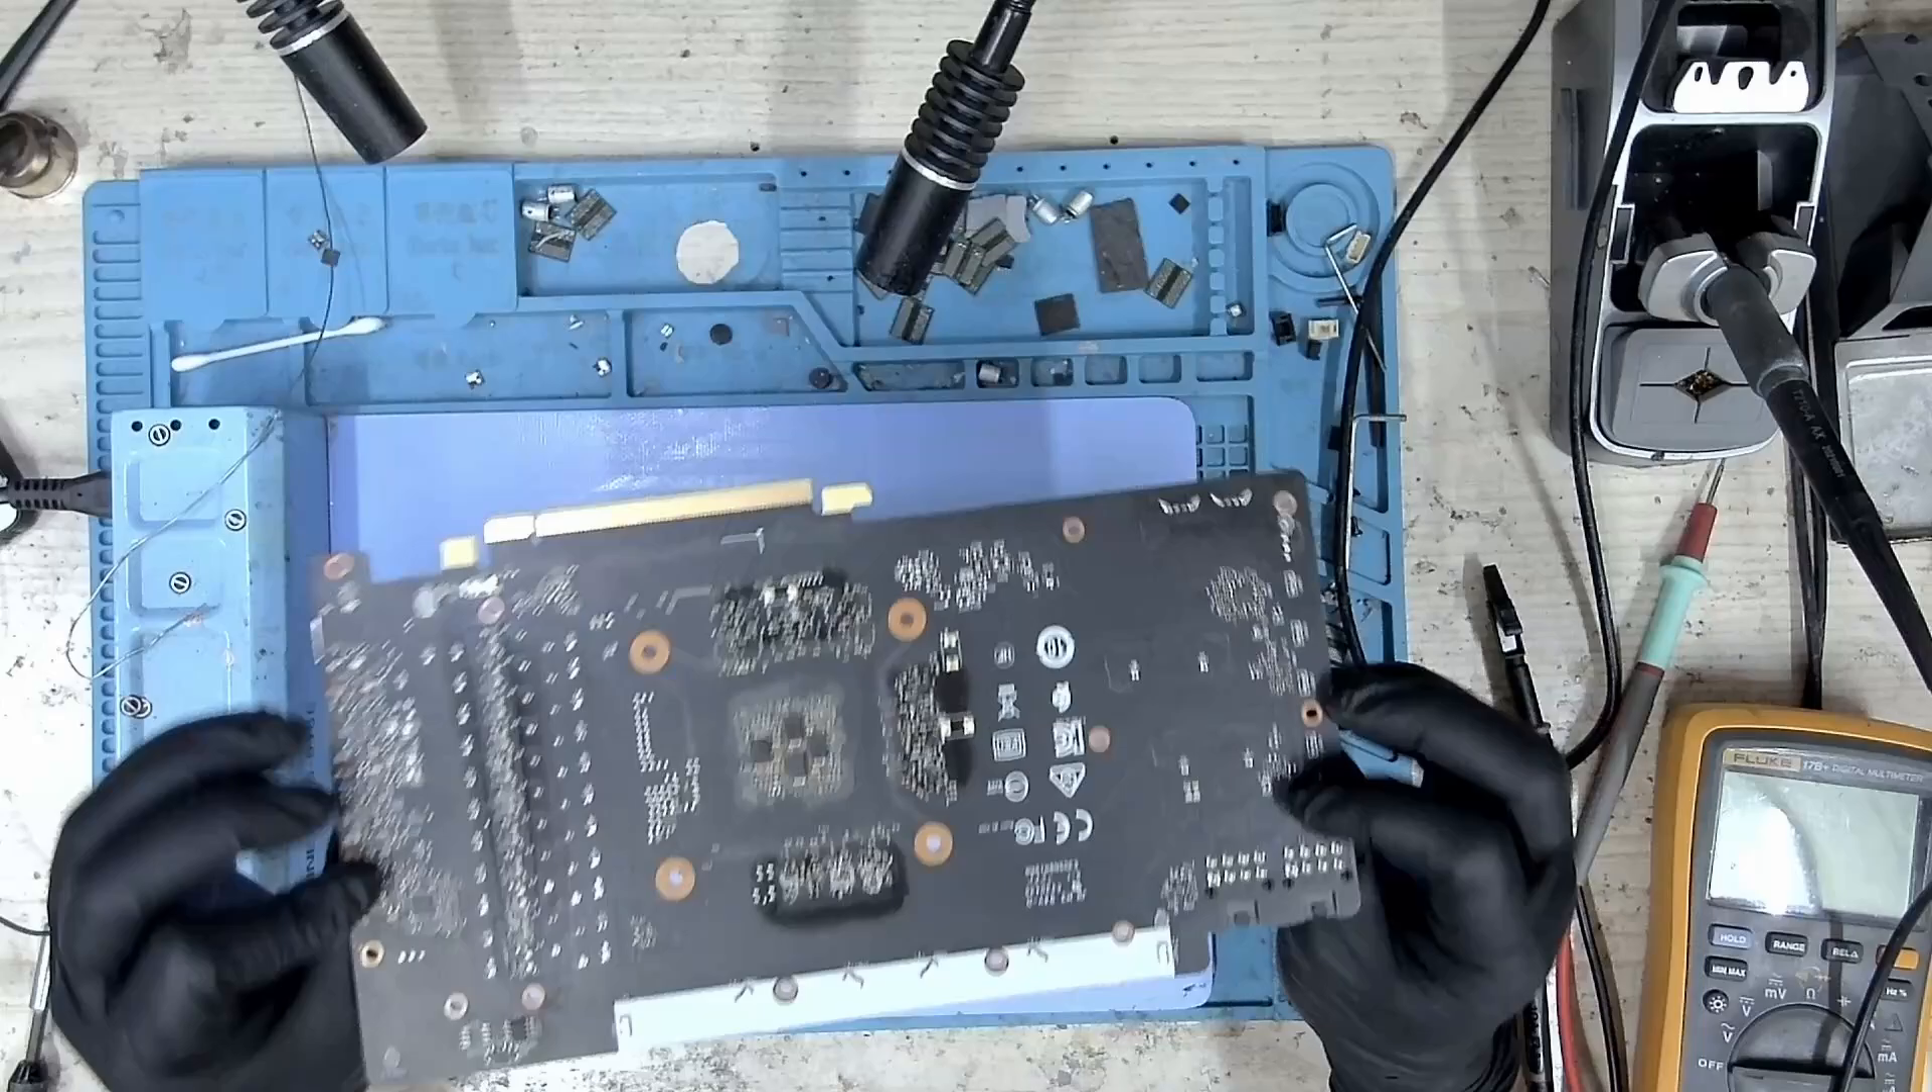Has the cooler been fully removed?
Yes.